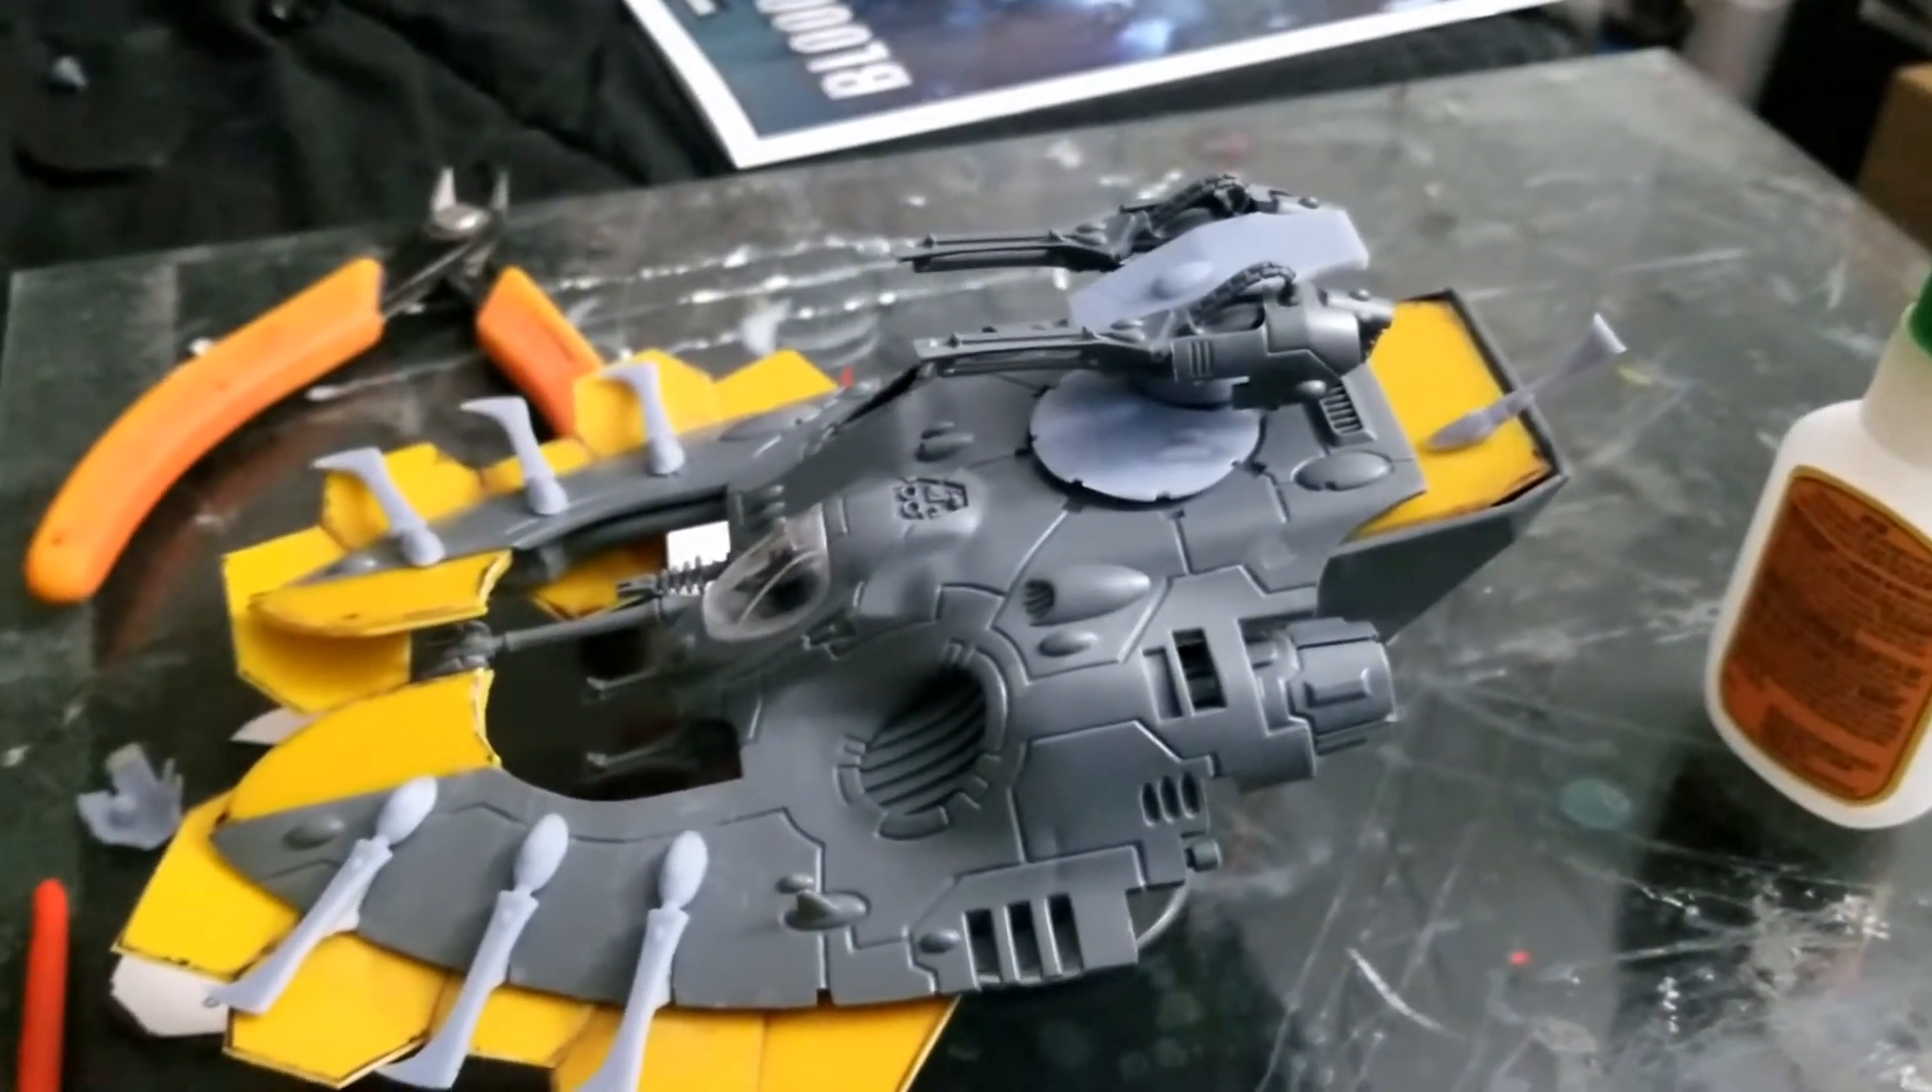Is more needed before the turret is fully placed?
No.